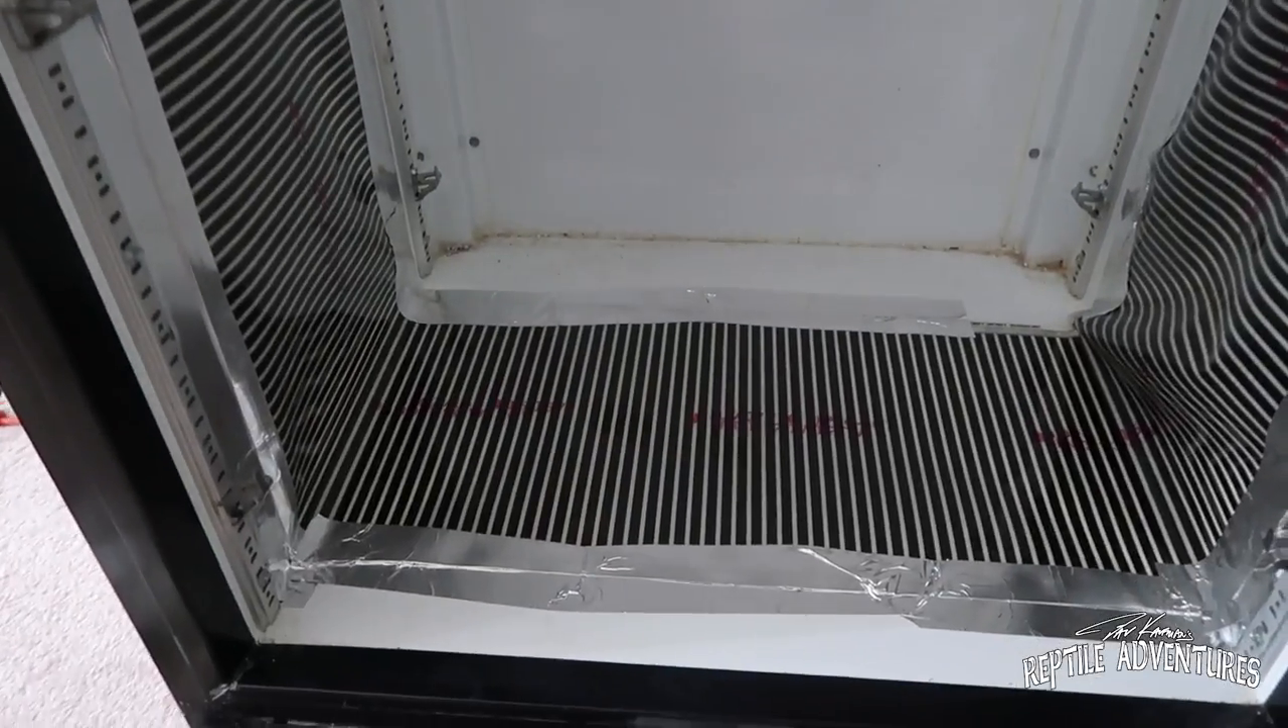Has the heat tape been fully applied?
Yes.